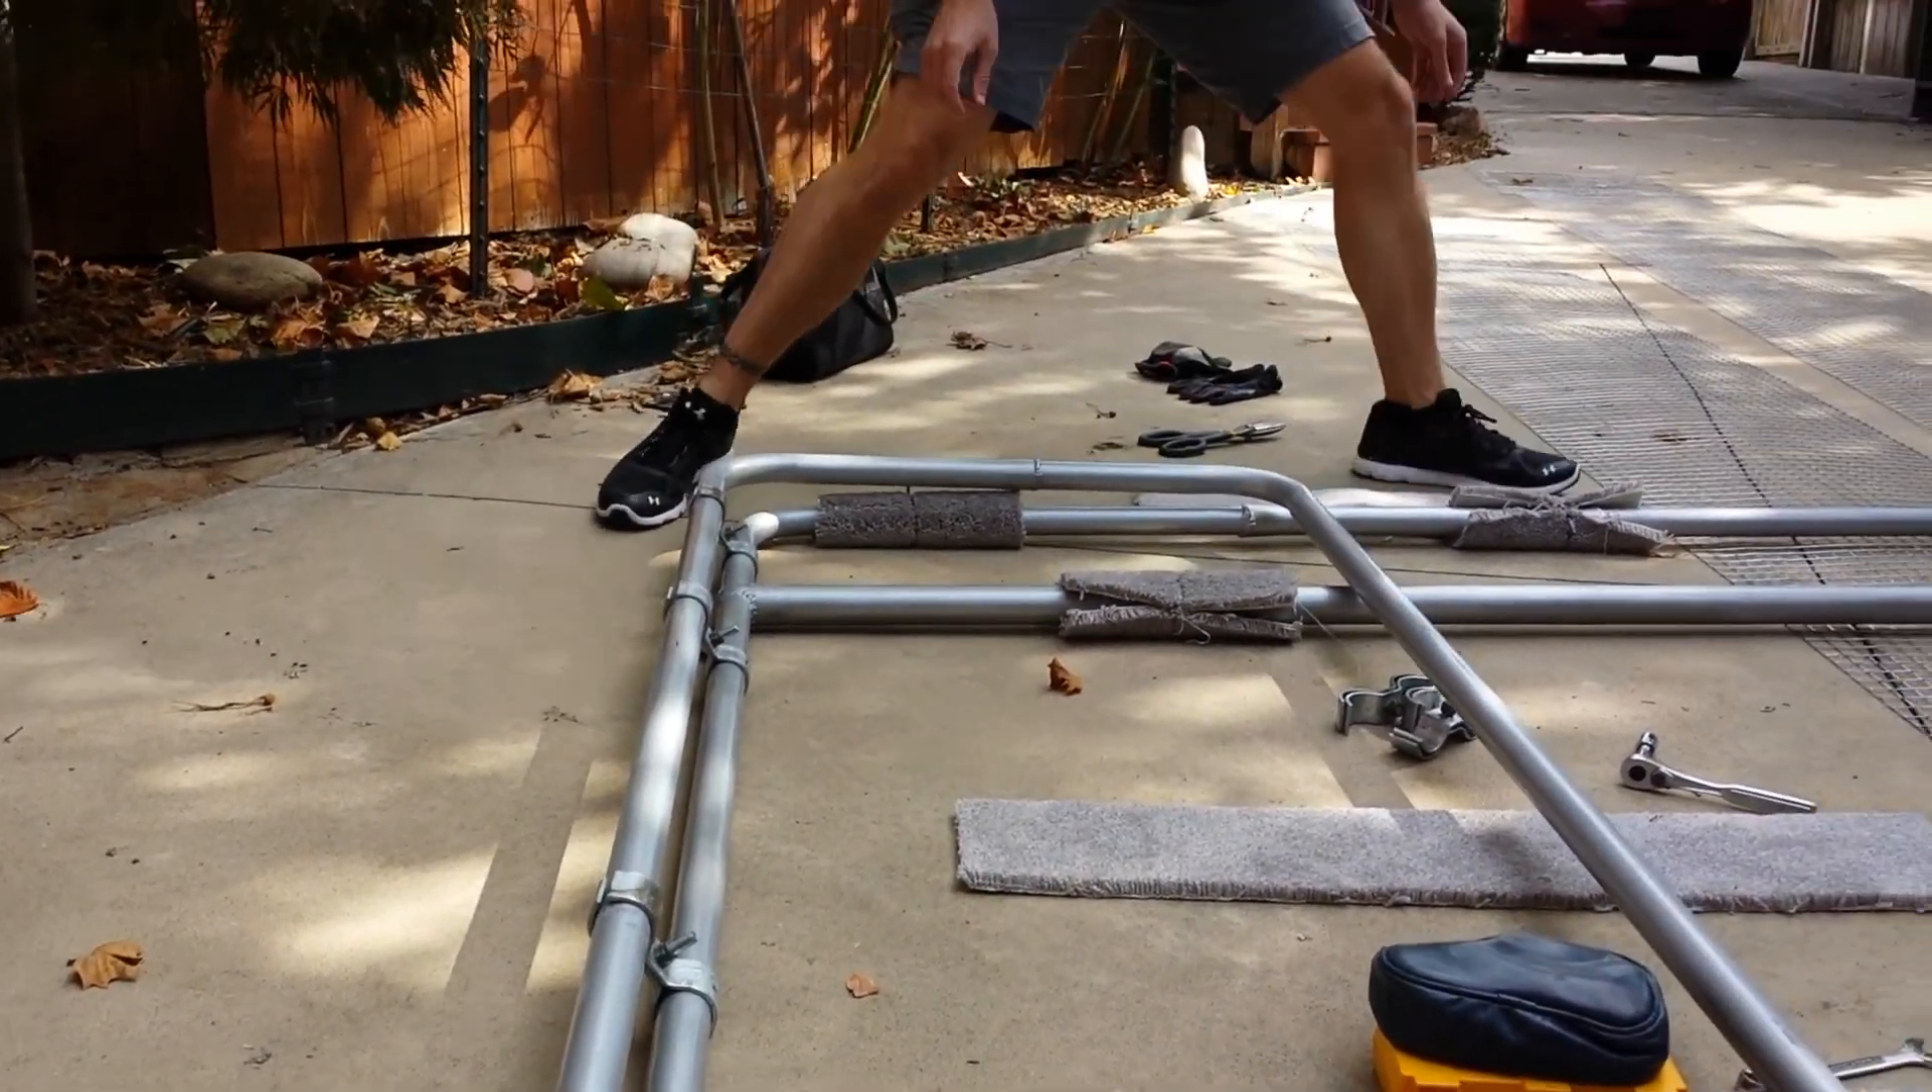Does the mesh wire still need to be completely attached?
Yes.